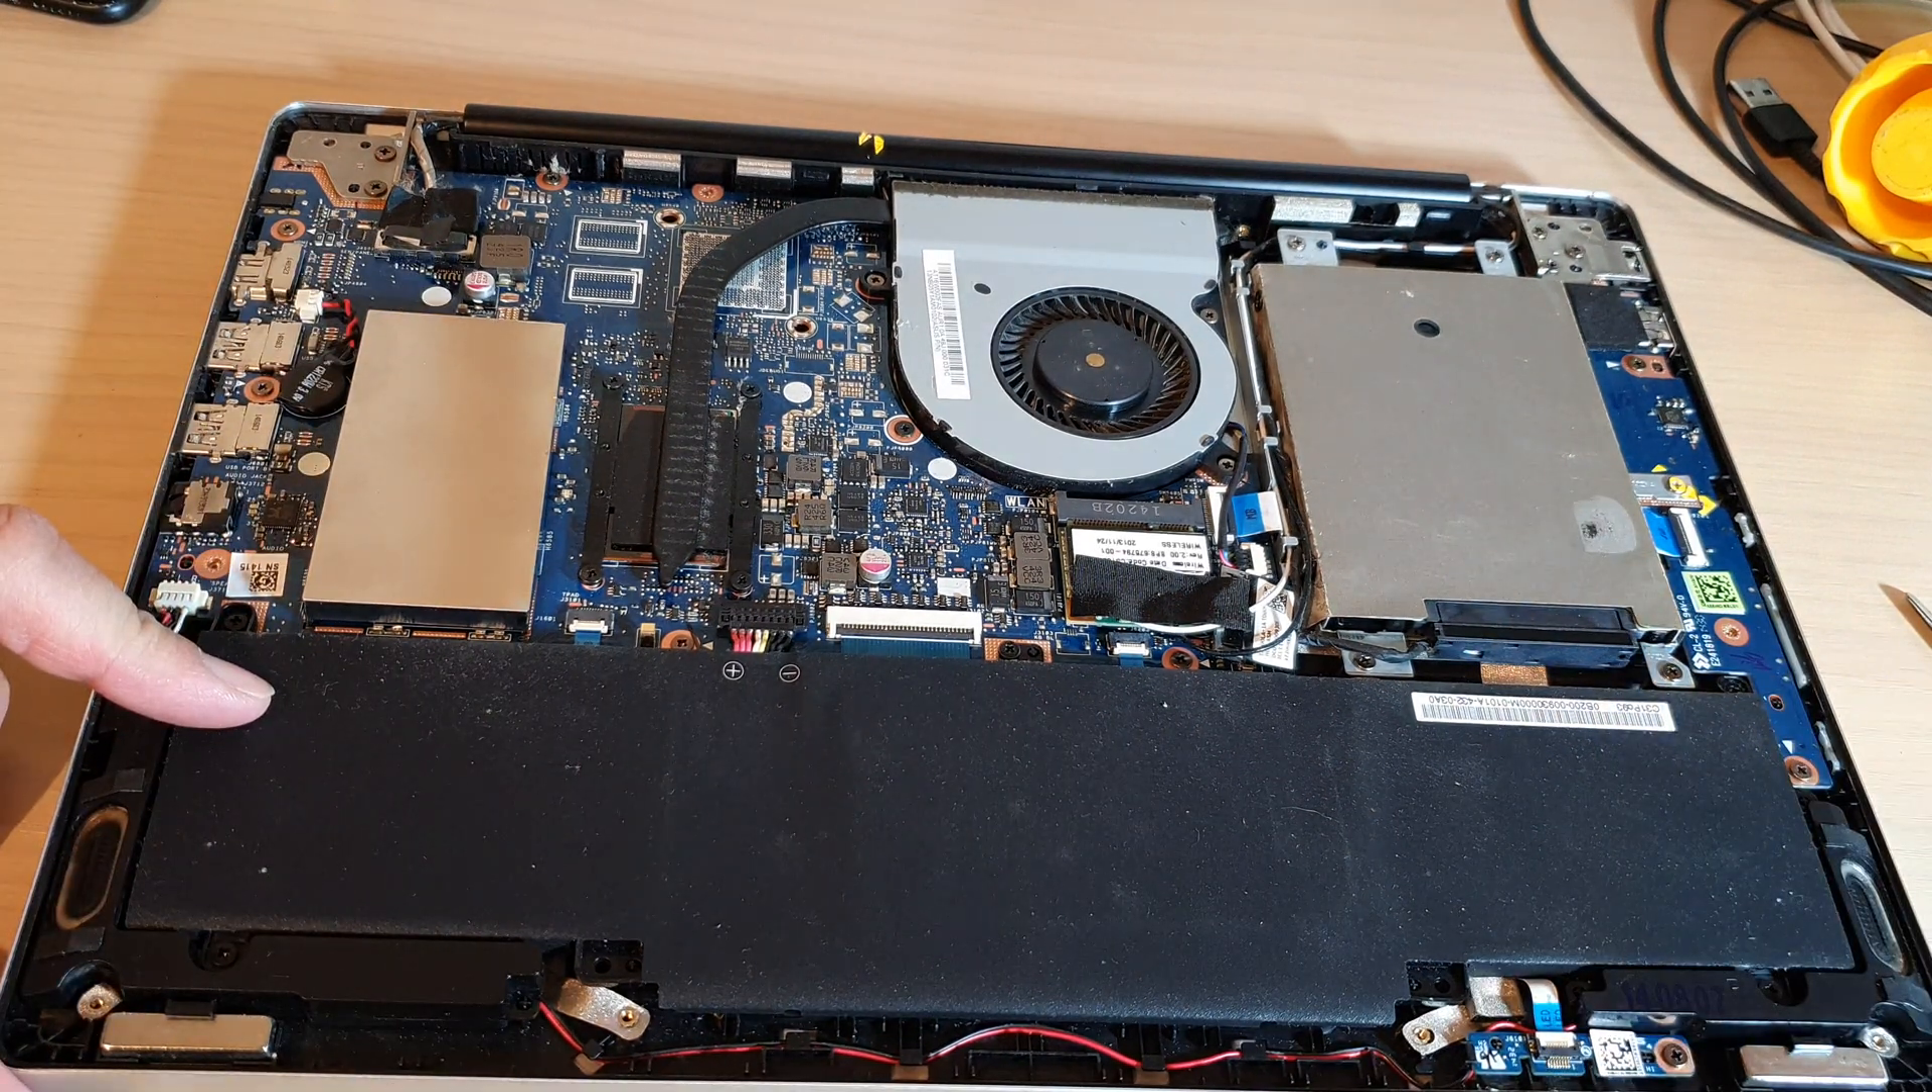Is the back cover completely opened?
Yes.